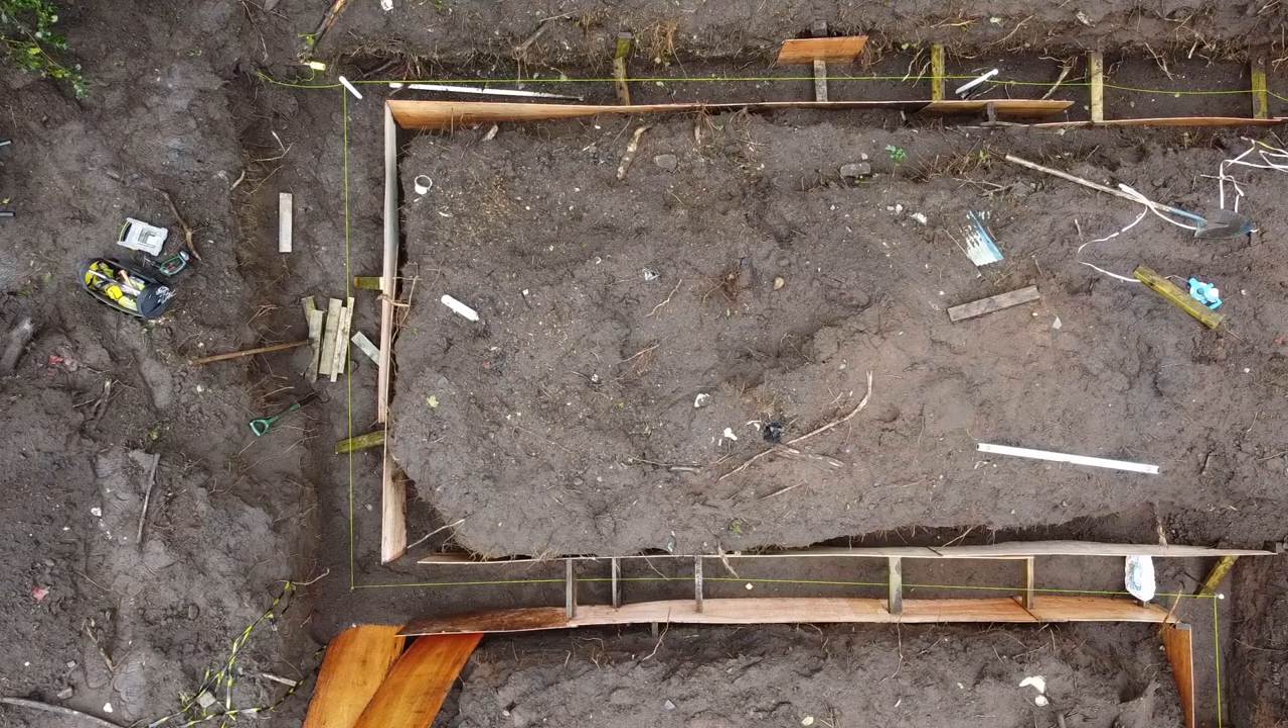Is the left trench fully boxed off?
No.